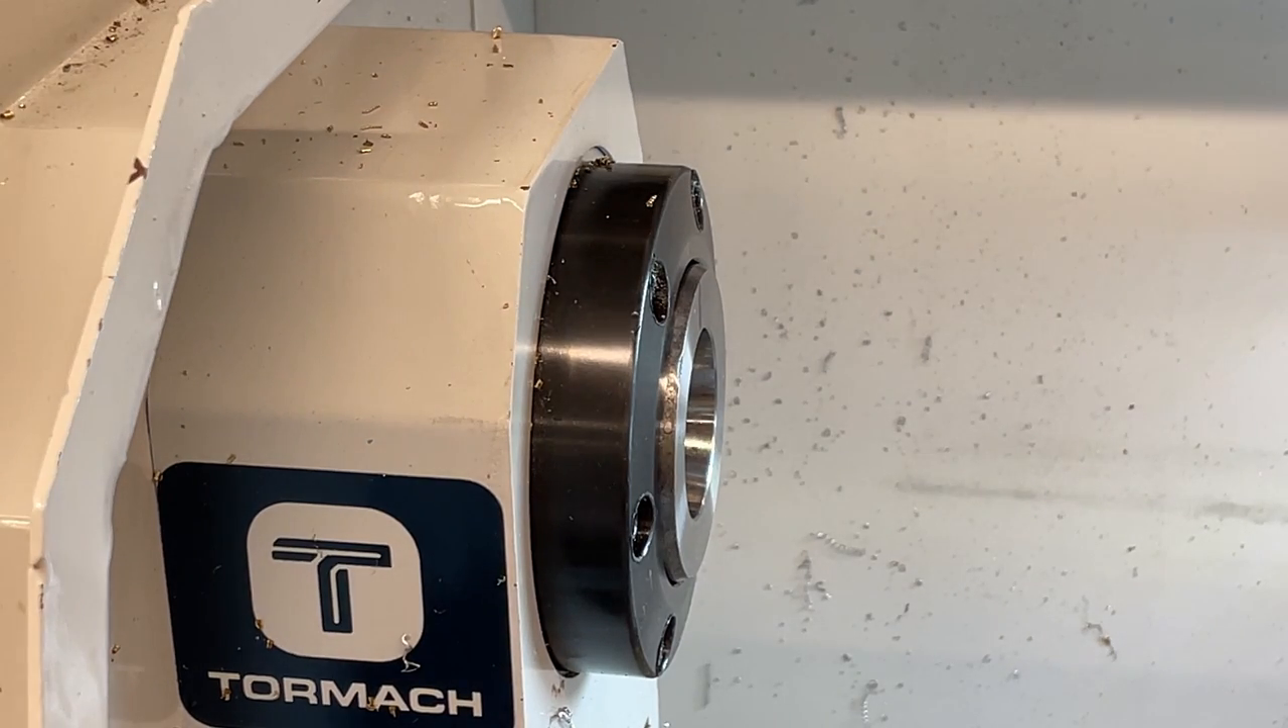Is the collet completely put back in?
No.